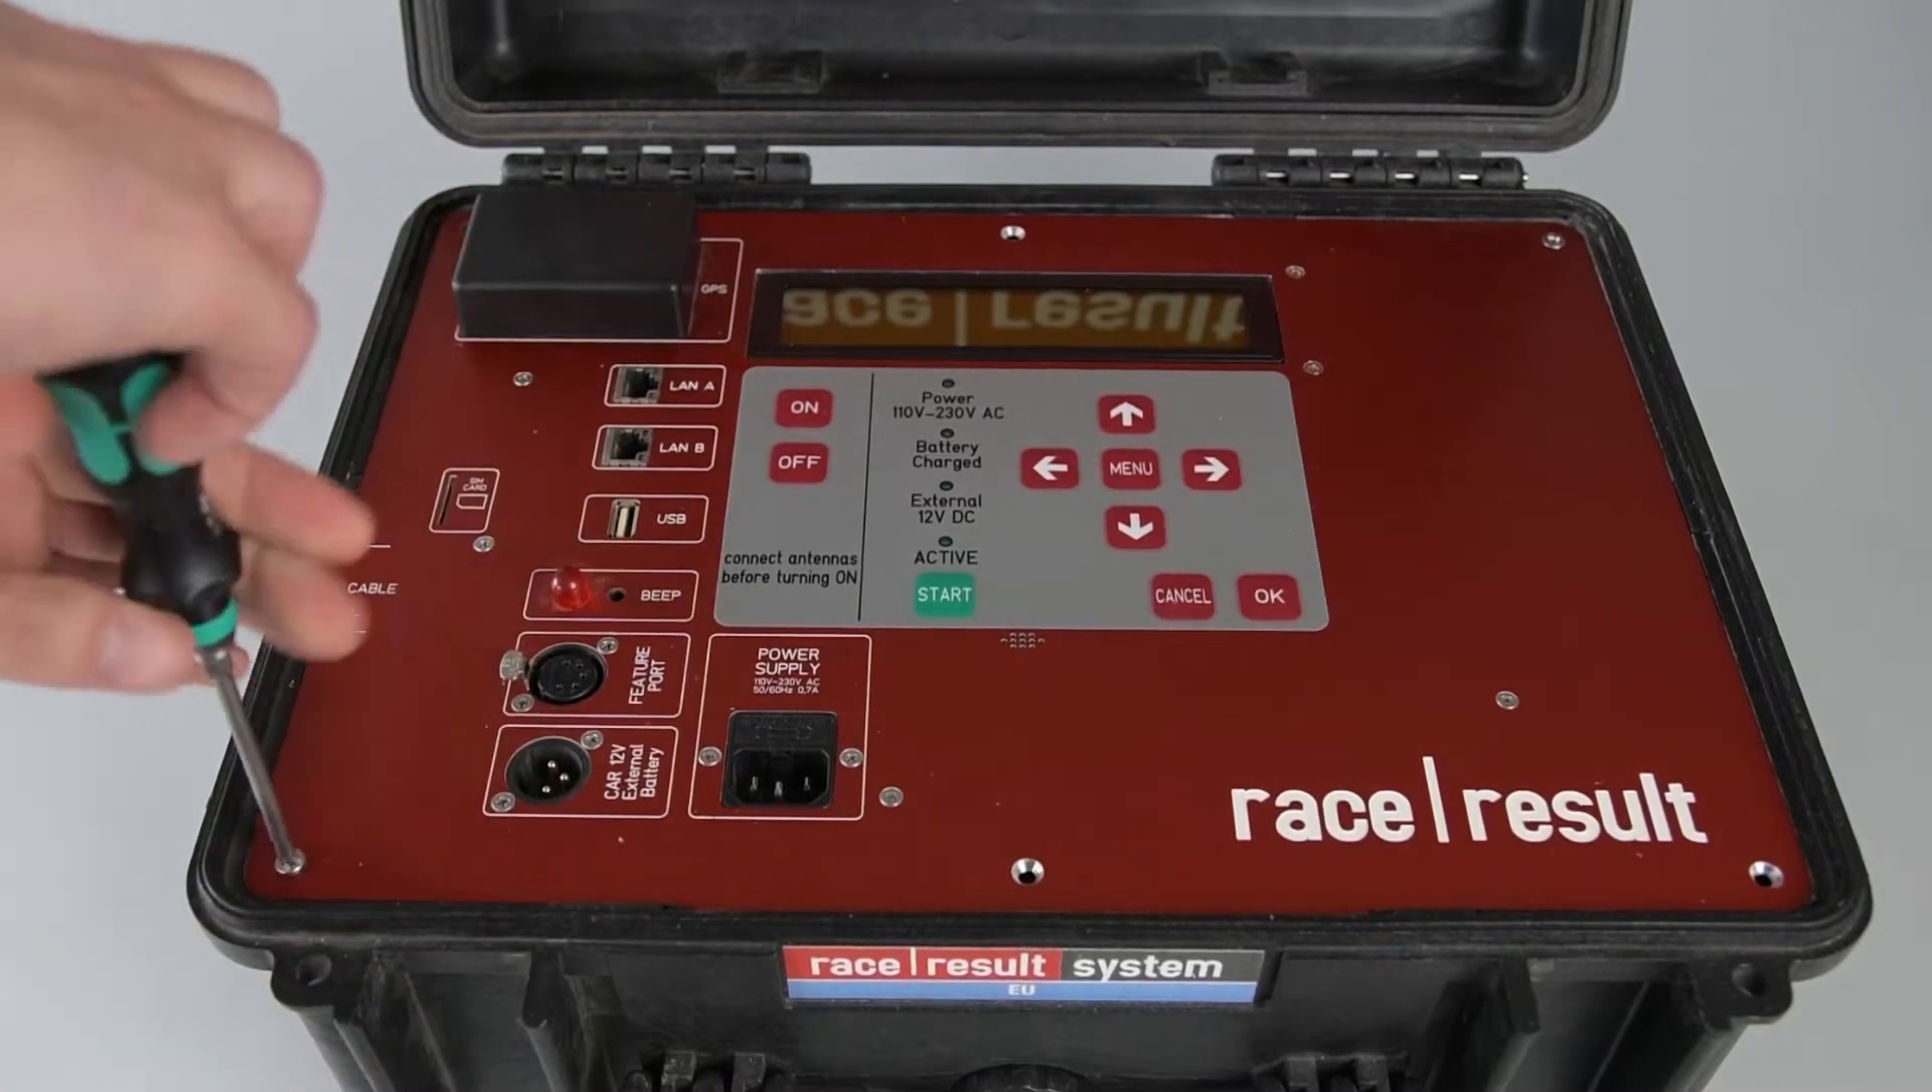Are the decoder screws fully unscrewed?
No.